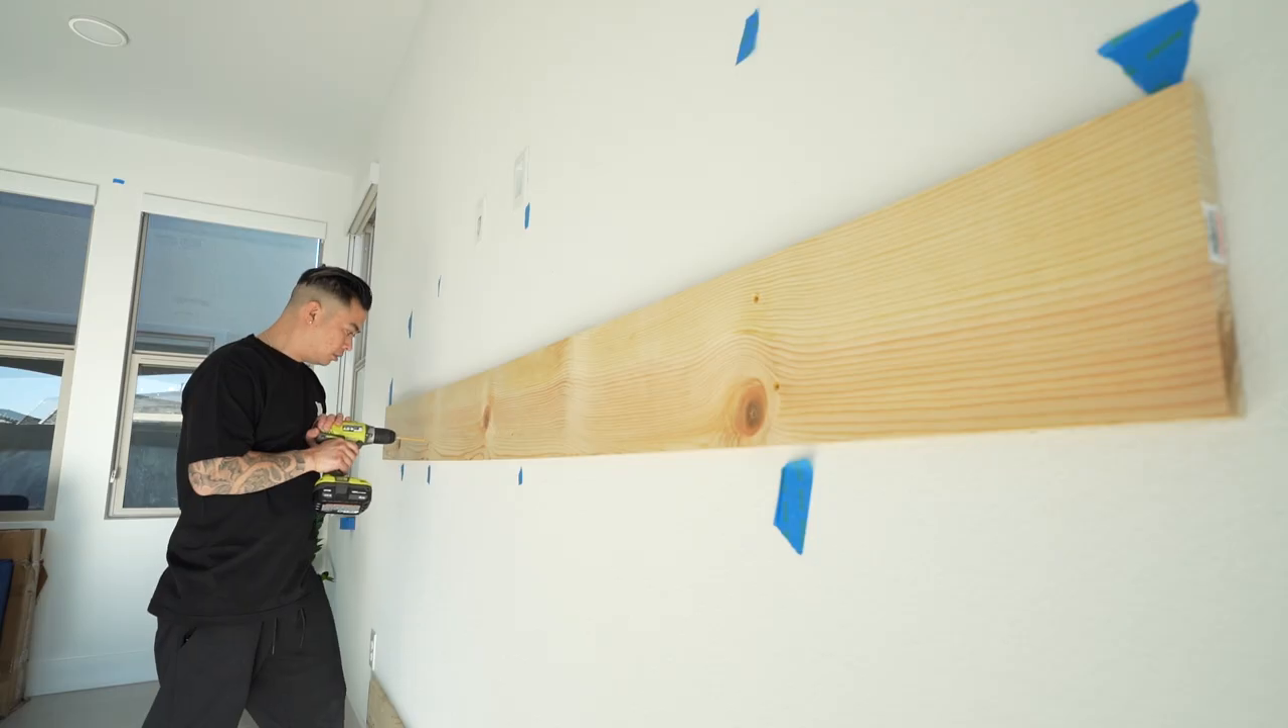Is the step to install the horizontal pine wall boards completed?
No.